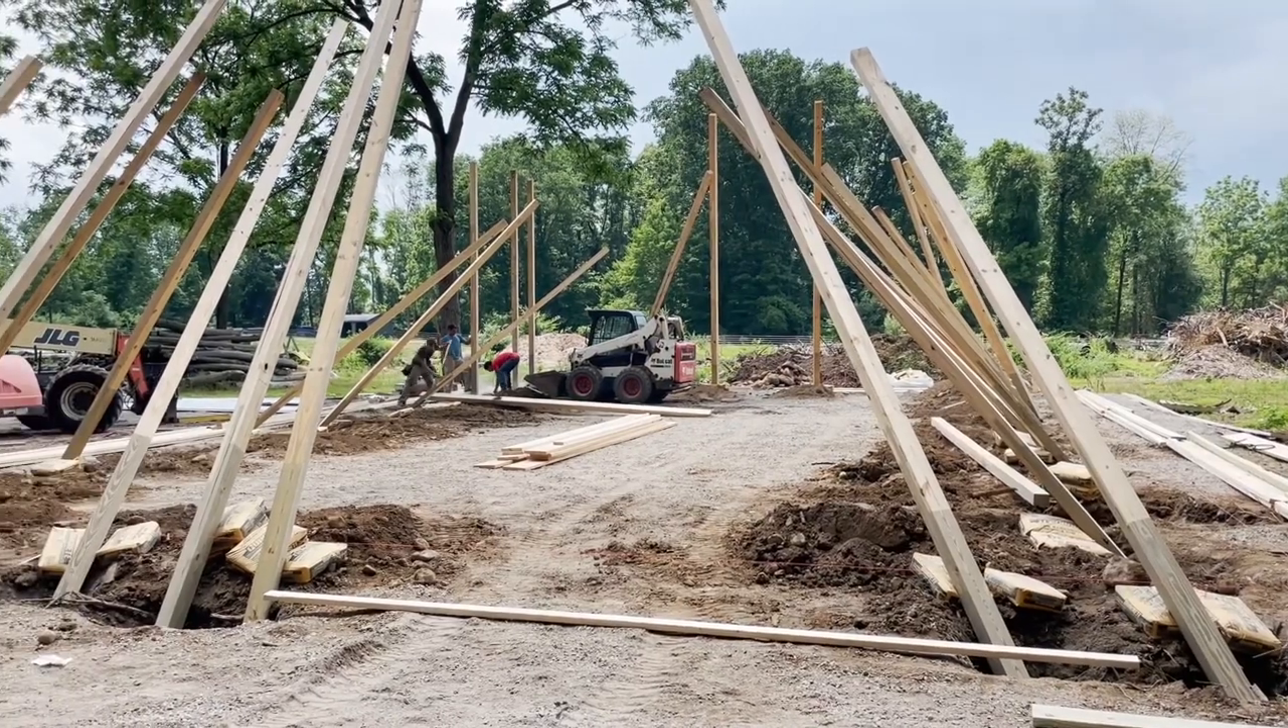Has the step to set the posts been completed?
No.